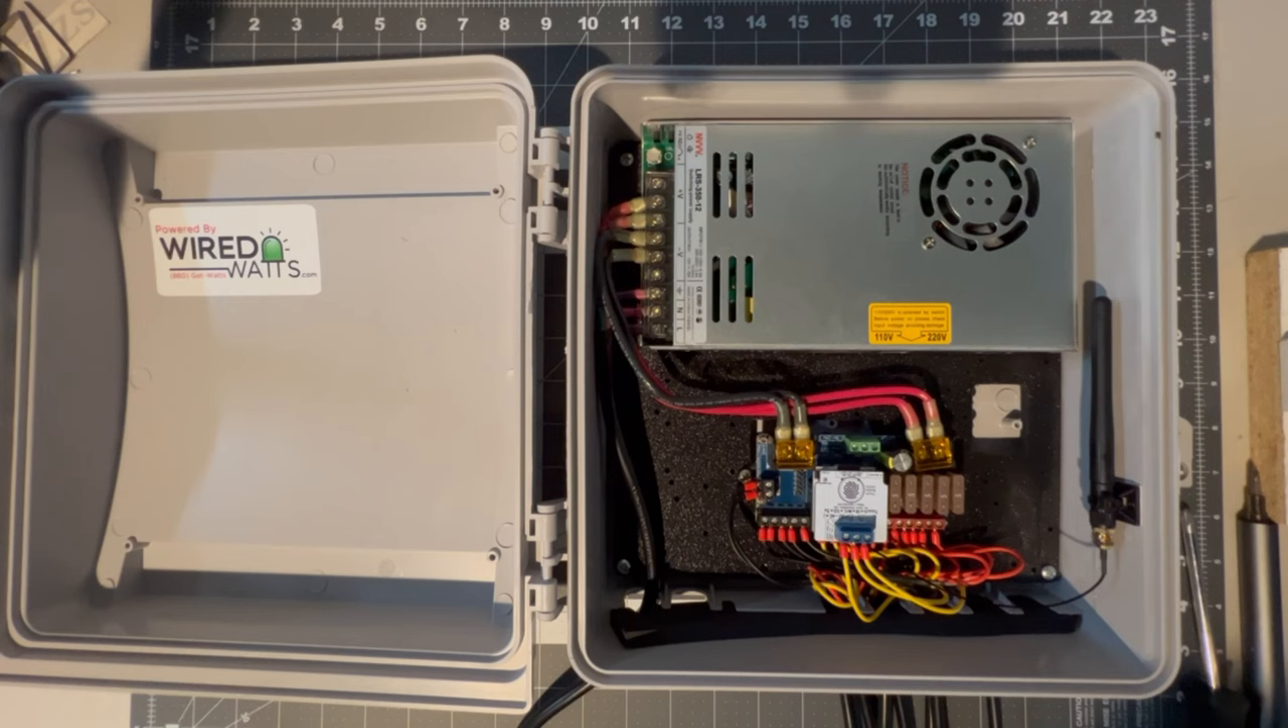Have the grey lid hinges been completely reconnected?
Yes.